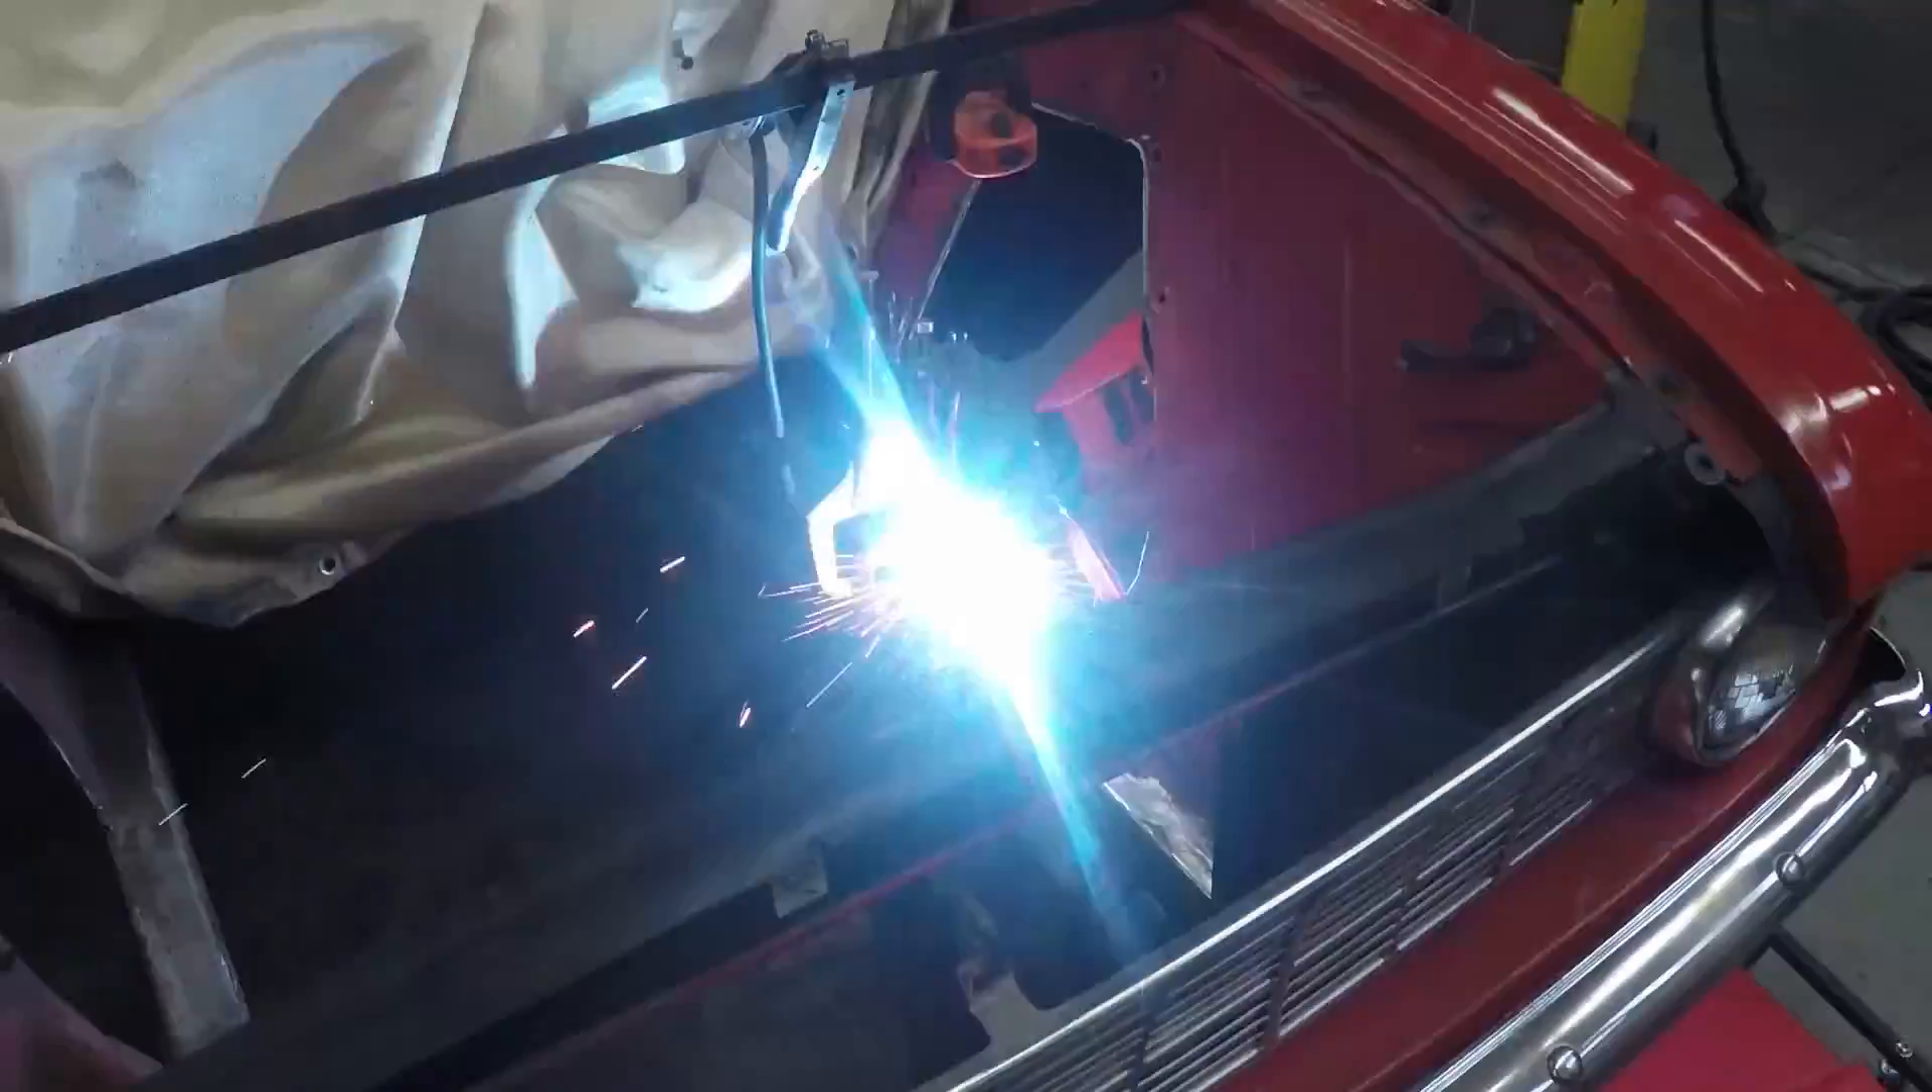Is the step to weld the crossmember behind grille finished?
No.